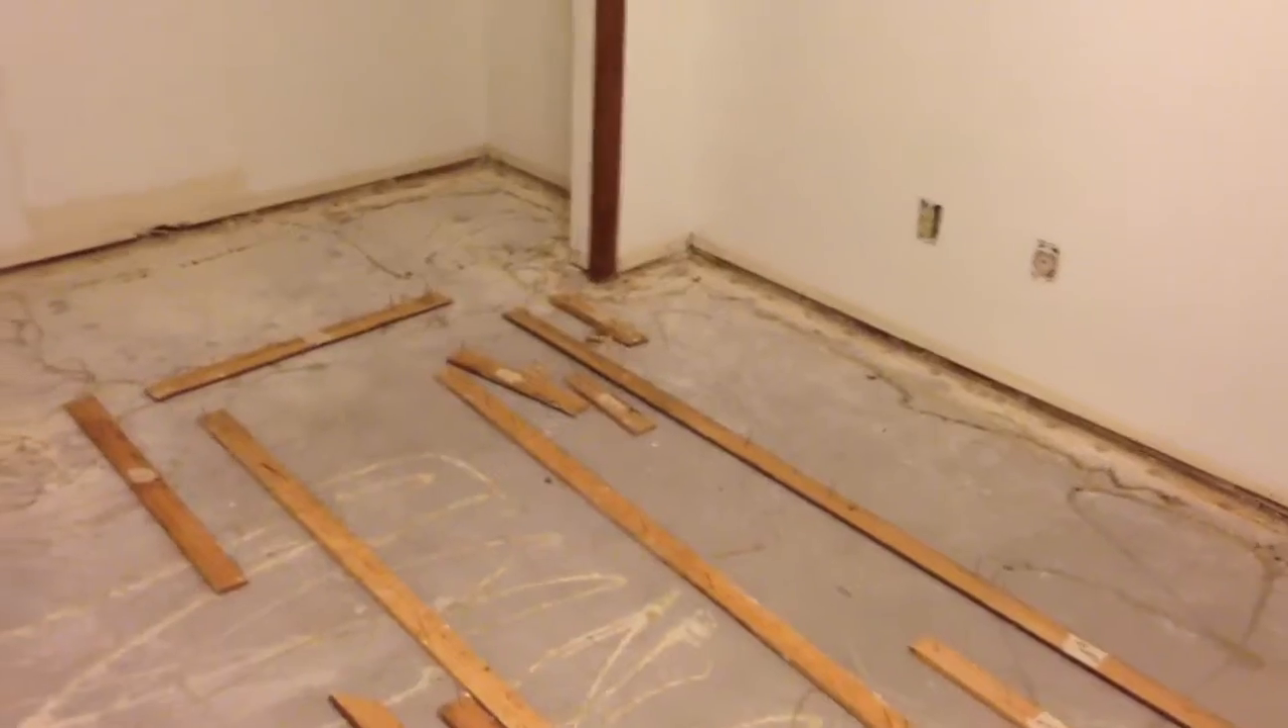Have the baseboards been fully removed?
Yes.